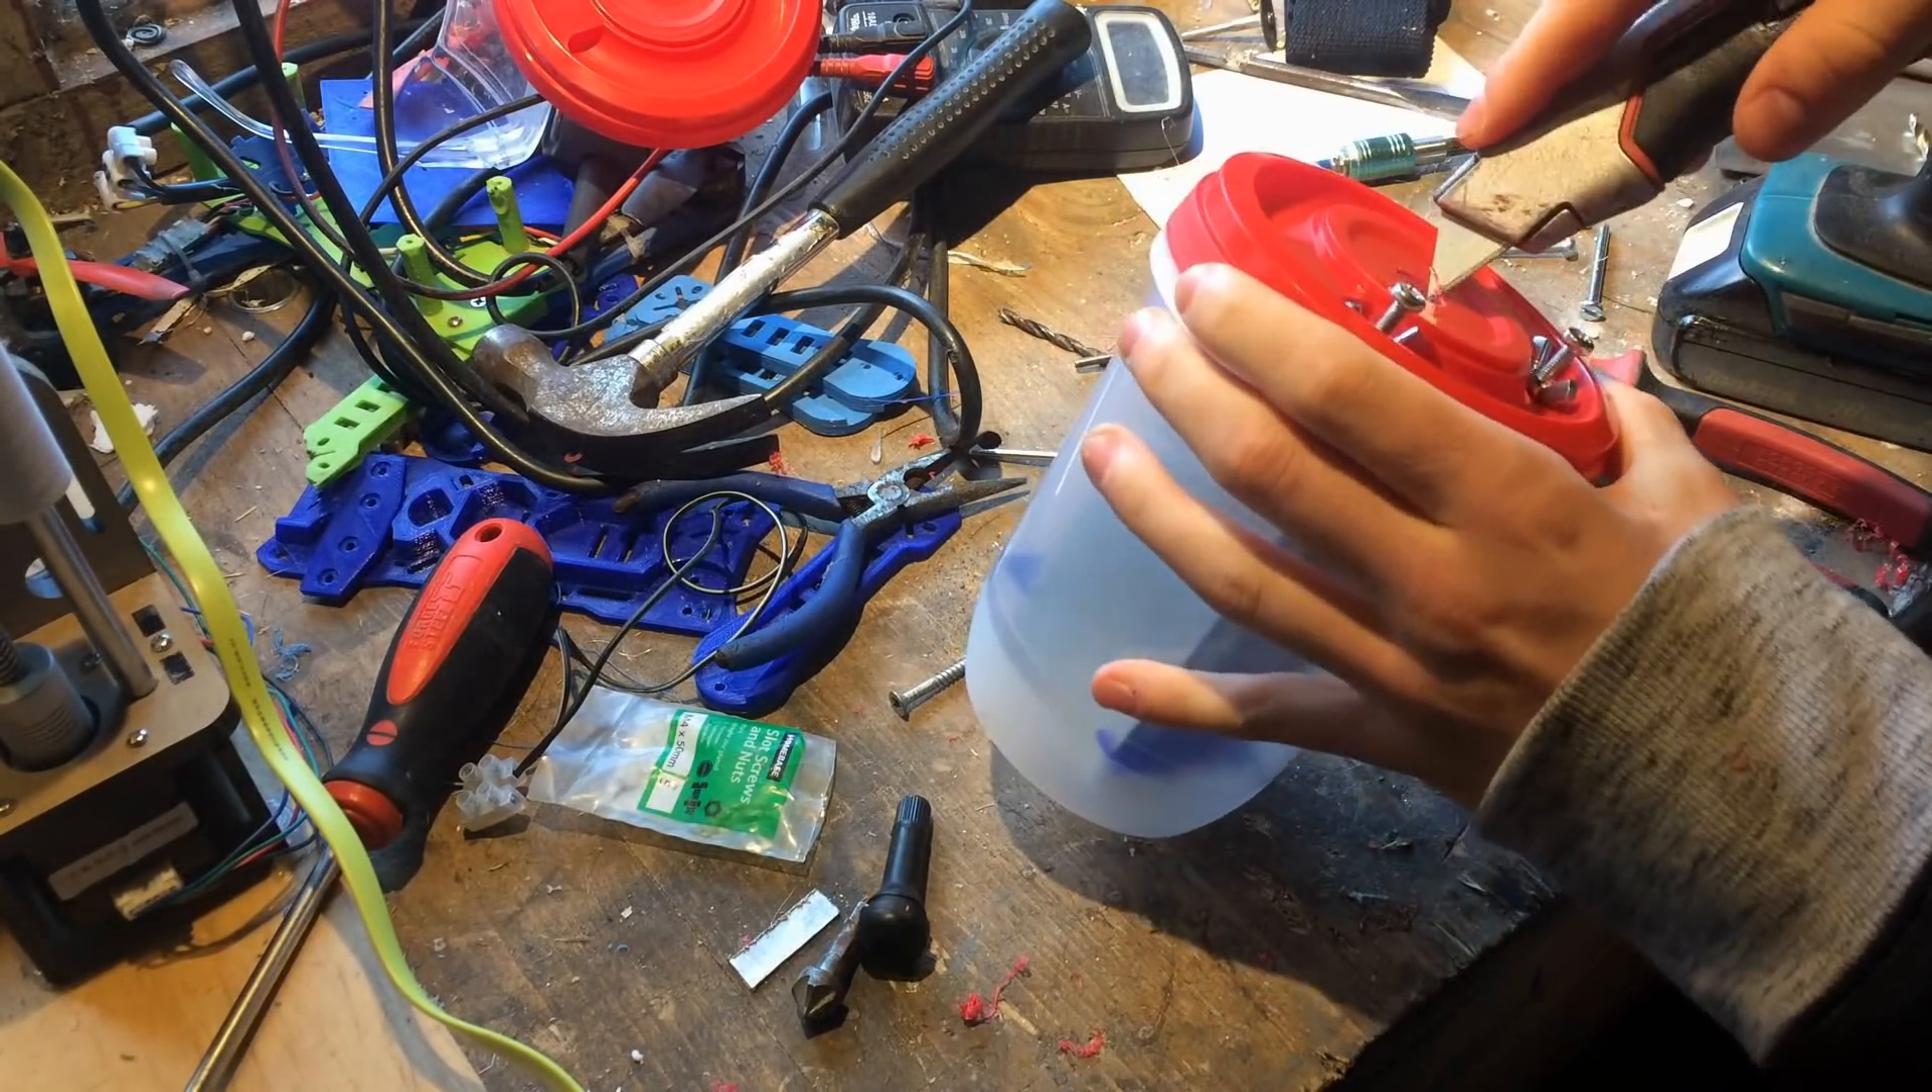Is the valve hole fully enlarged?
No.